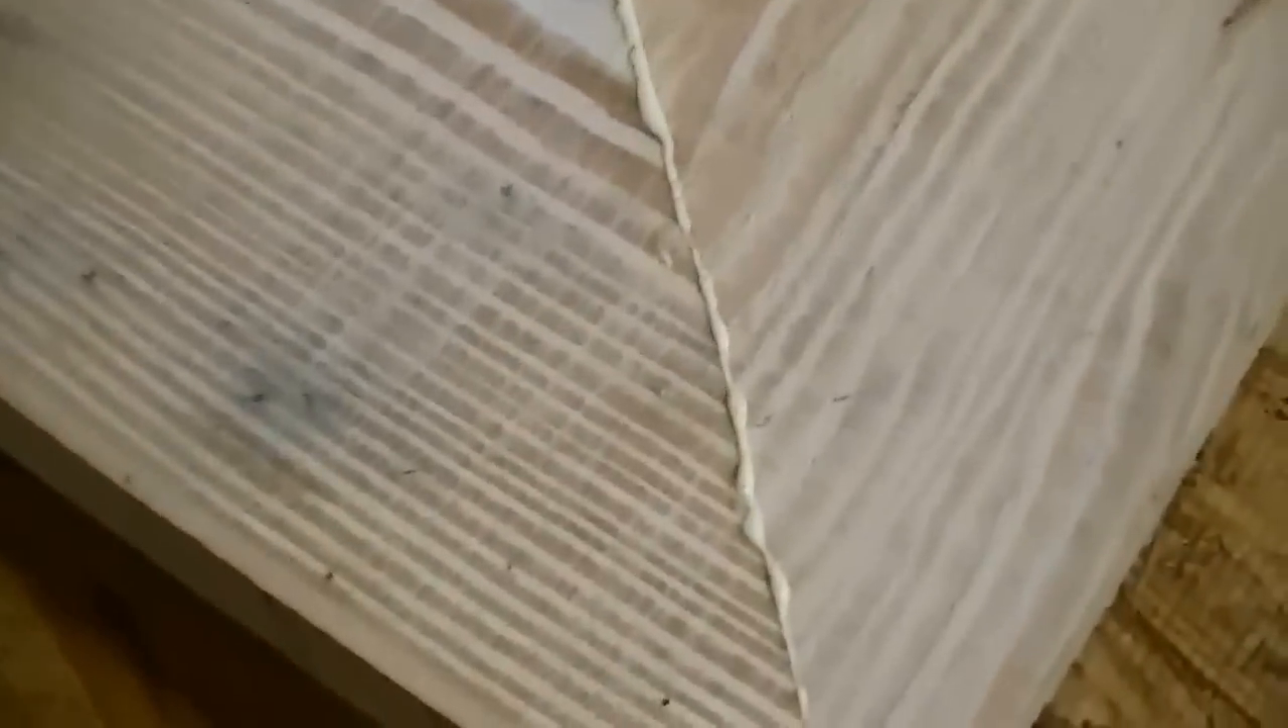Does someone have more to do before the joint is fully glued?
No.